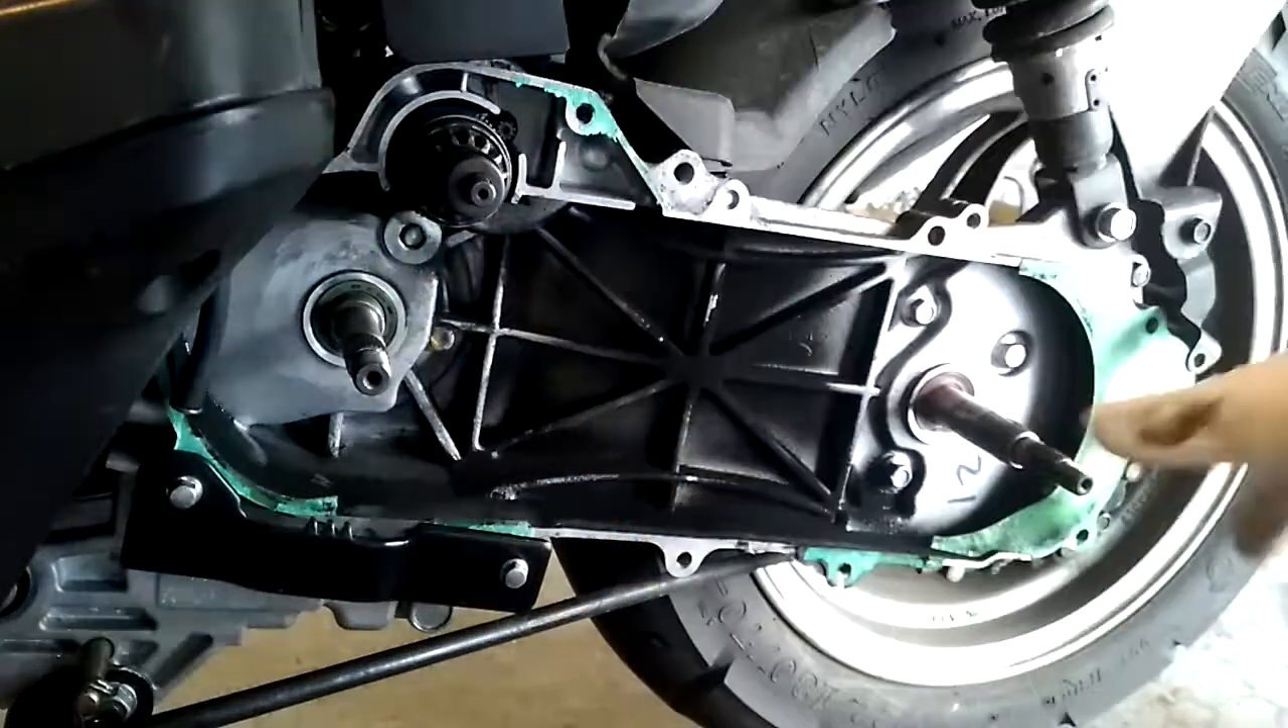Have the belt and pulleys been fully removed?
Yes.